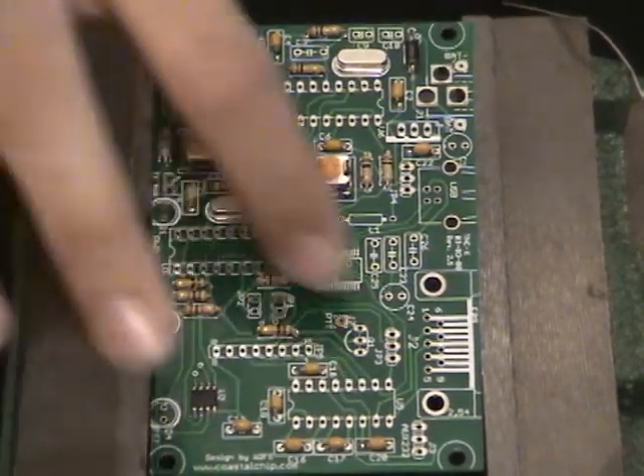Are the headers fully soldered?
No.